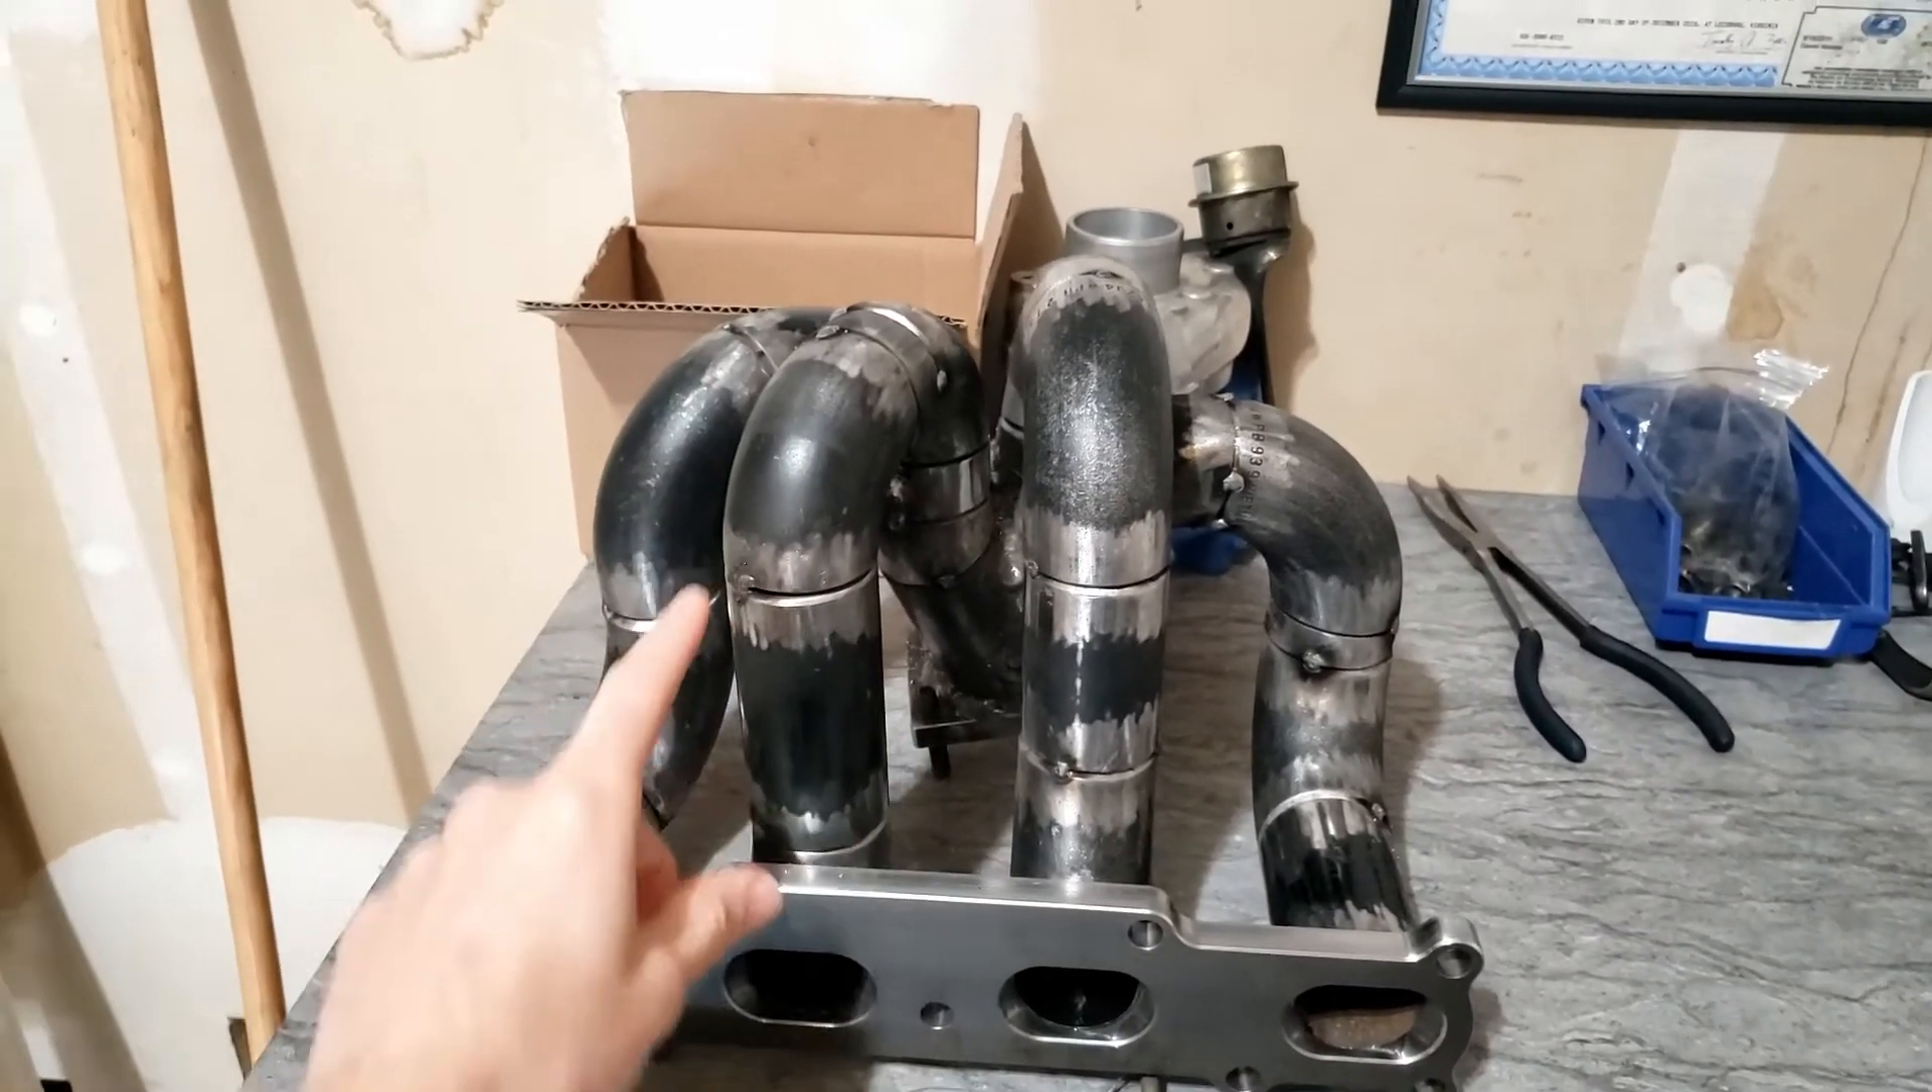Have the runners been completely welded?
No.